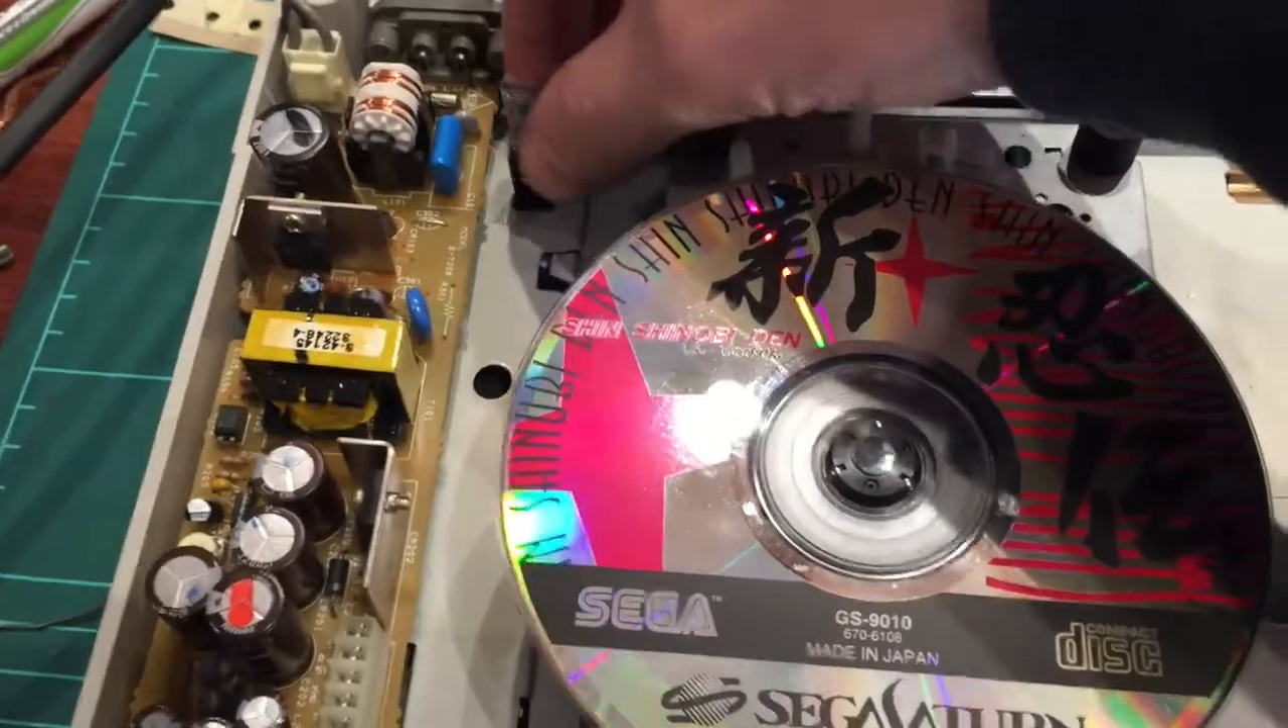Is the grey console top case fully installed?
No.